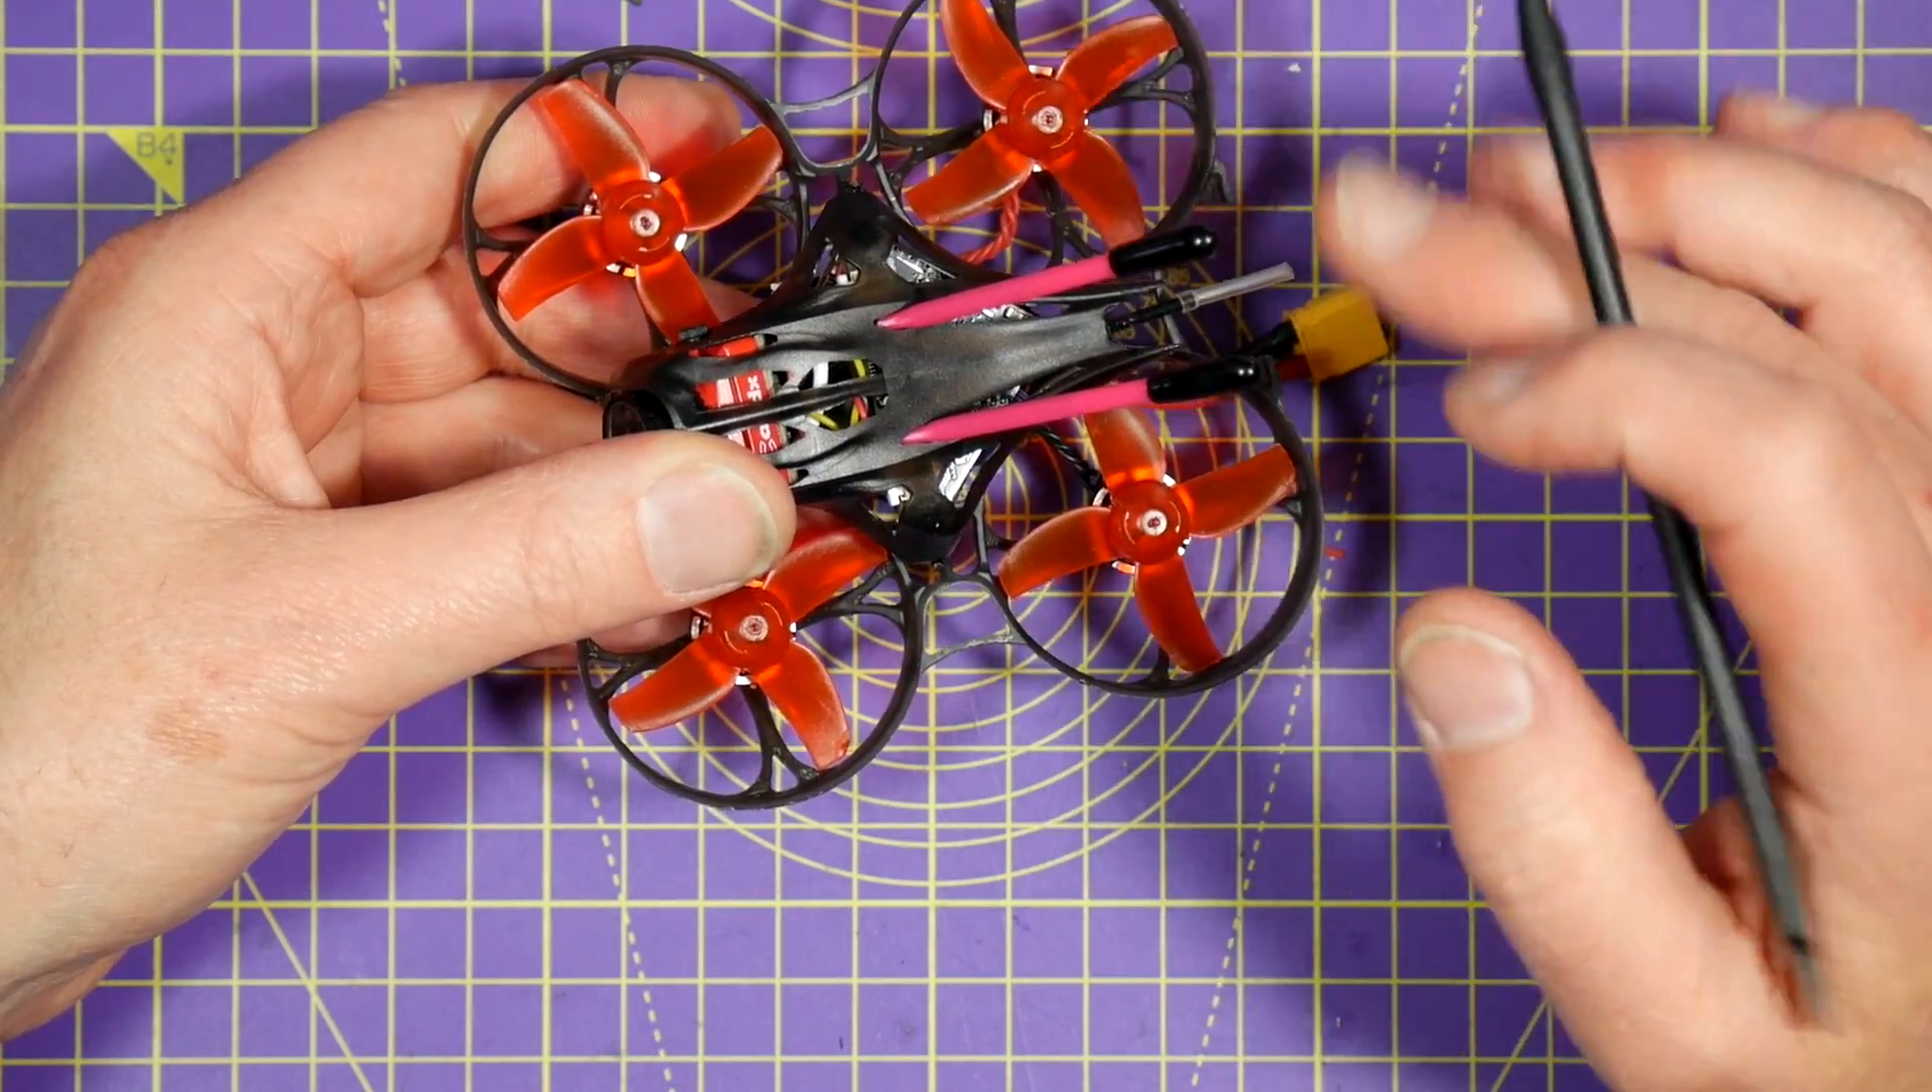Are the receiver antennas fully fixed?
Yes.